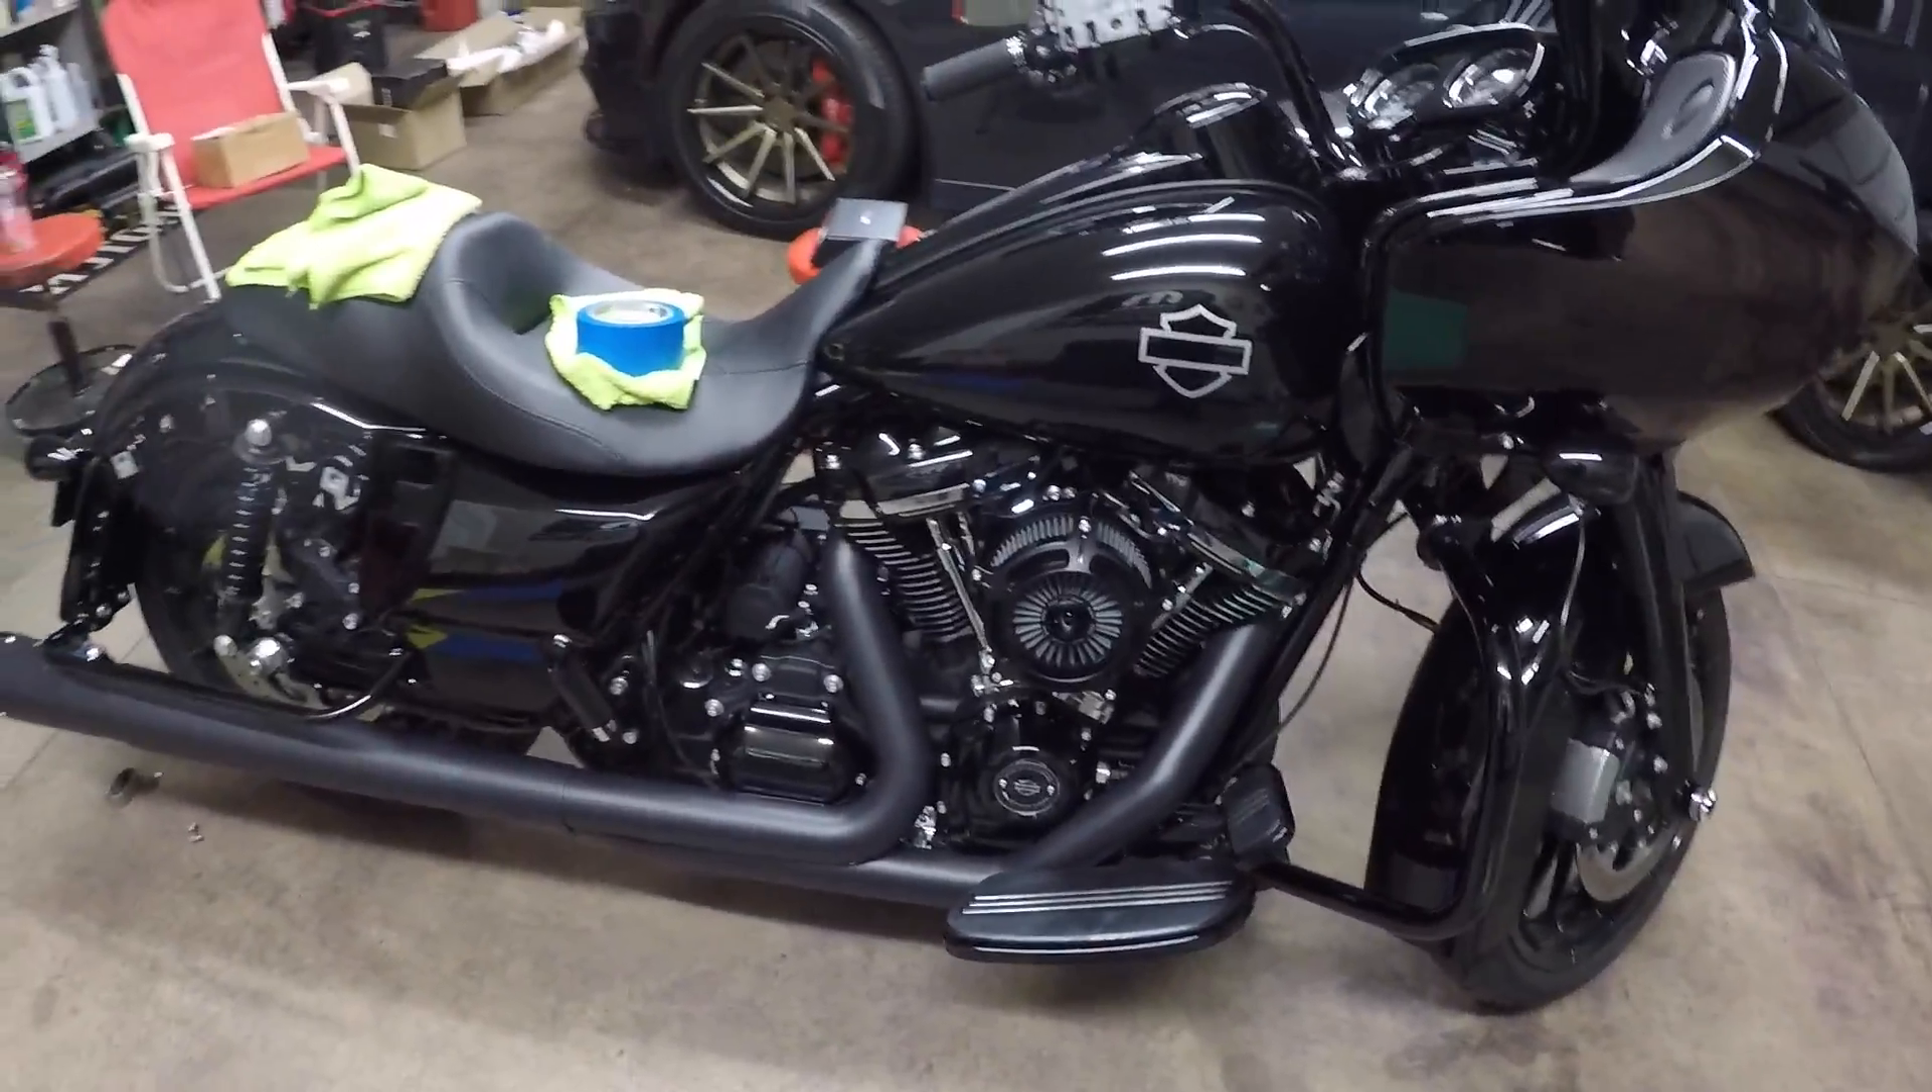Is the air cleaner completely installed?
Yes.